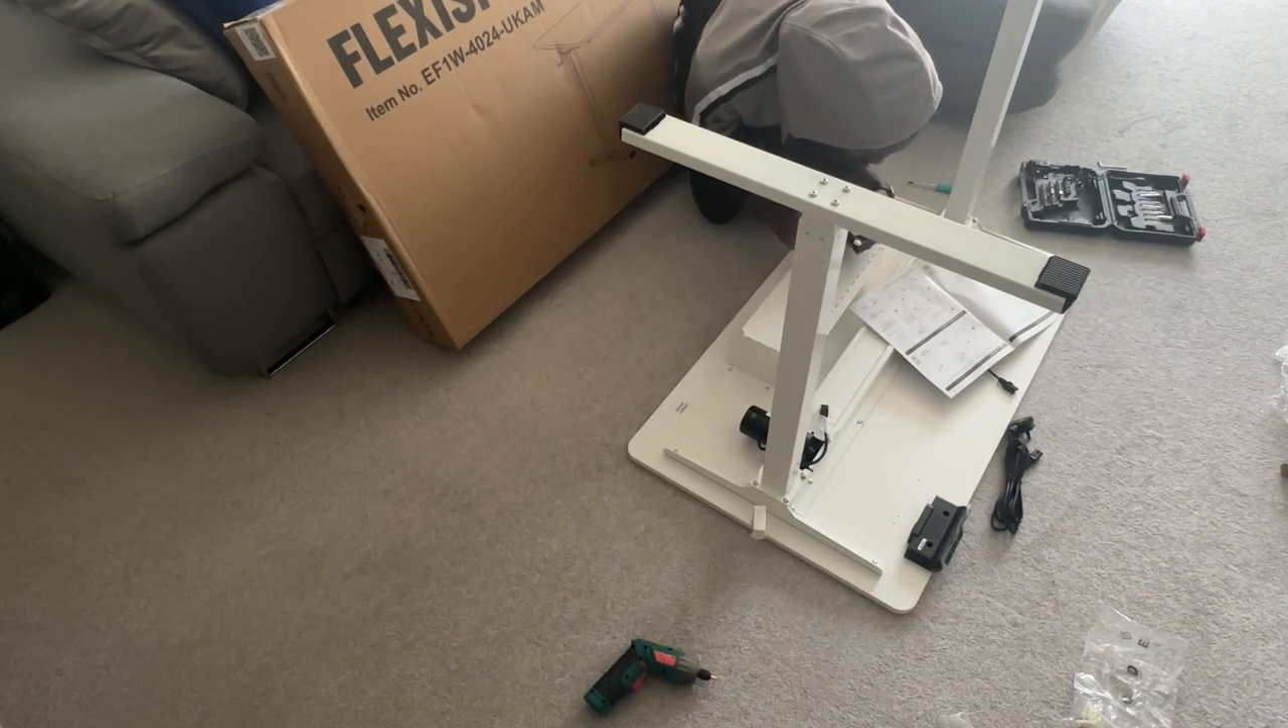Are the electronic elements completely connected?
No.